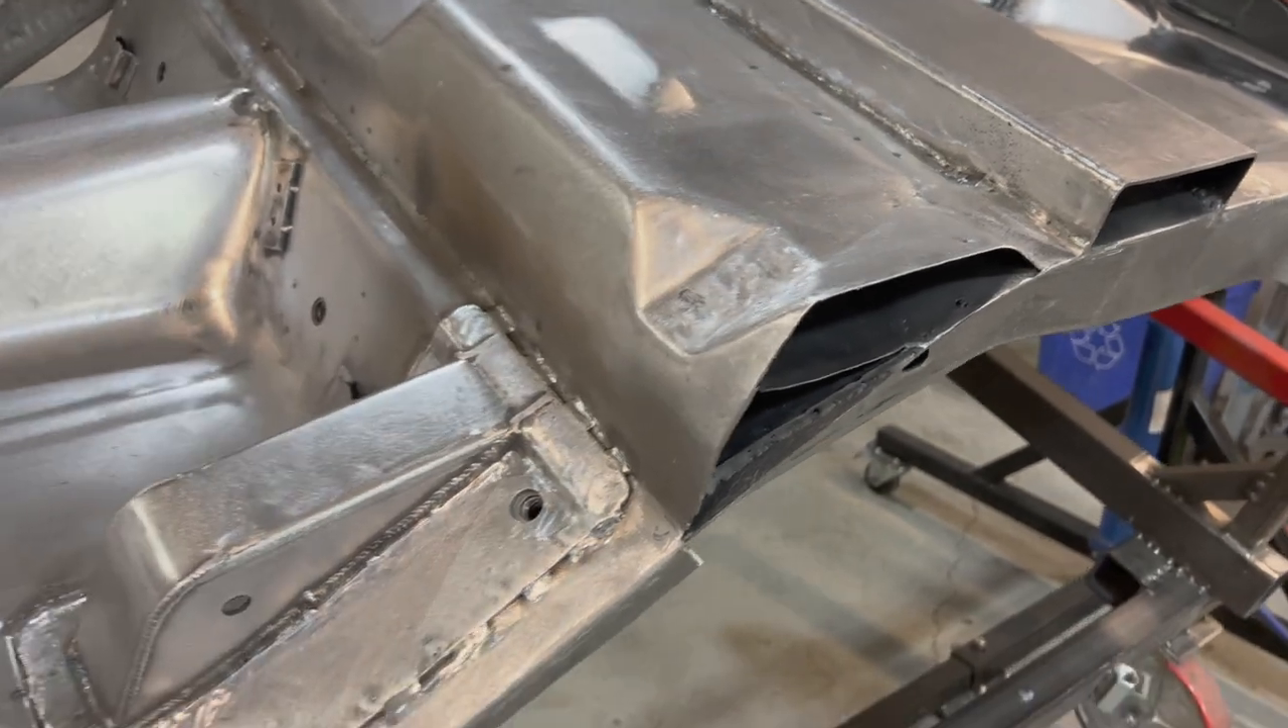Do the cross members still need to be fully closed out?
Yes.